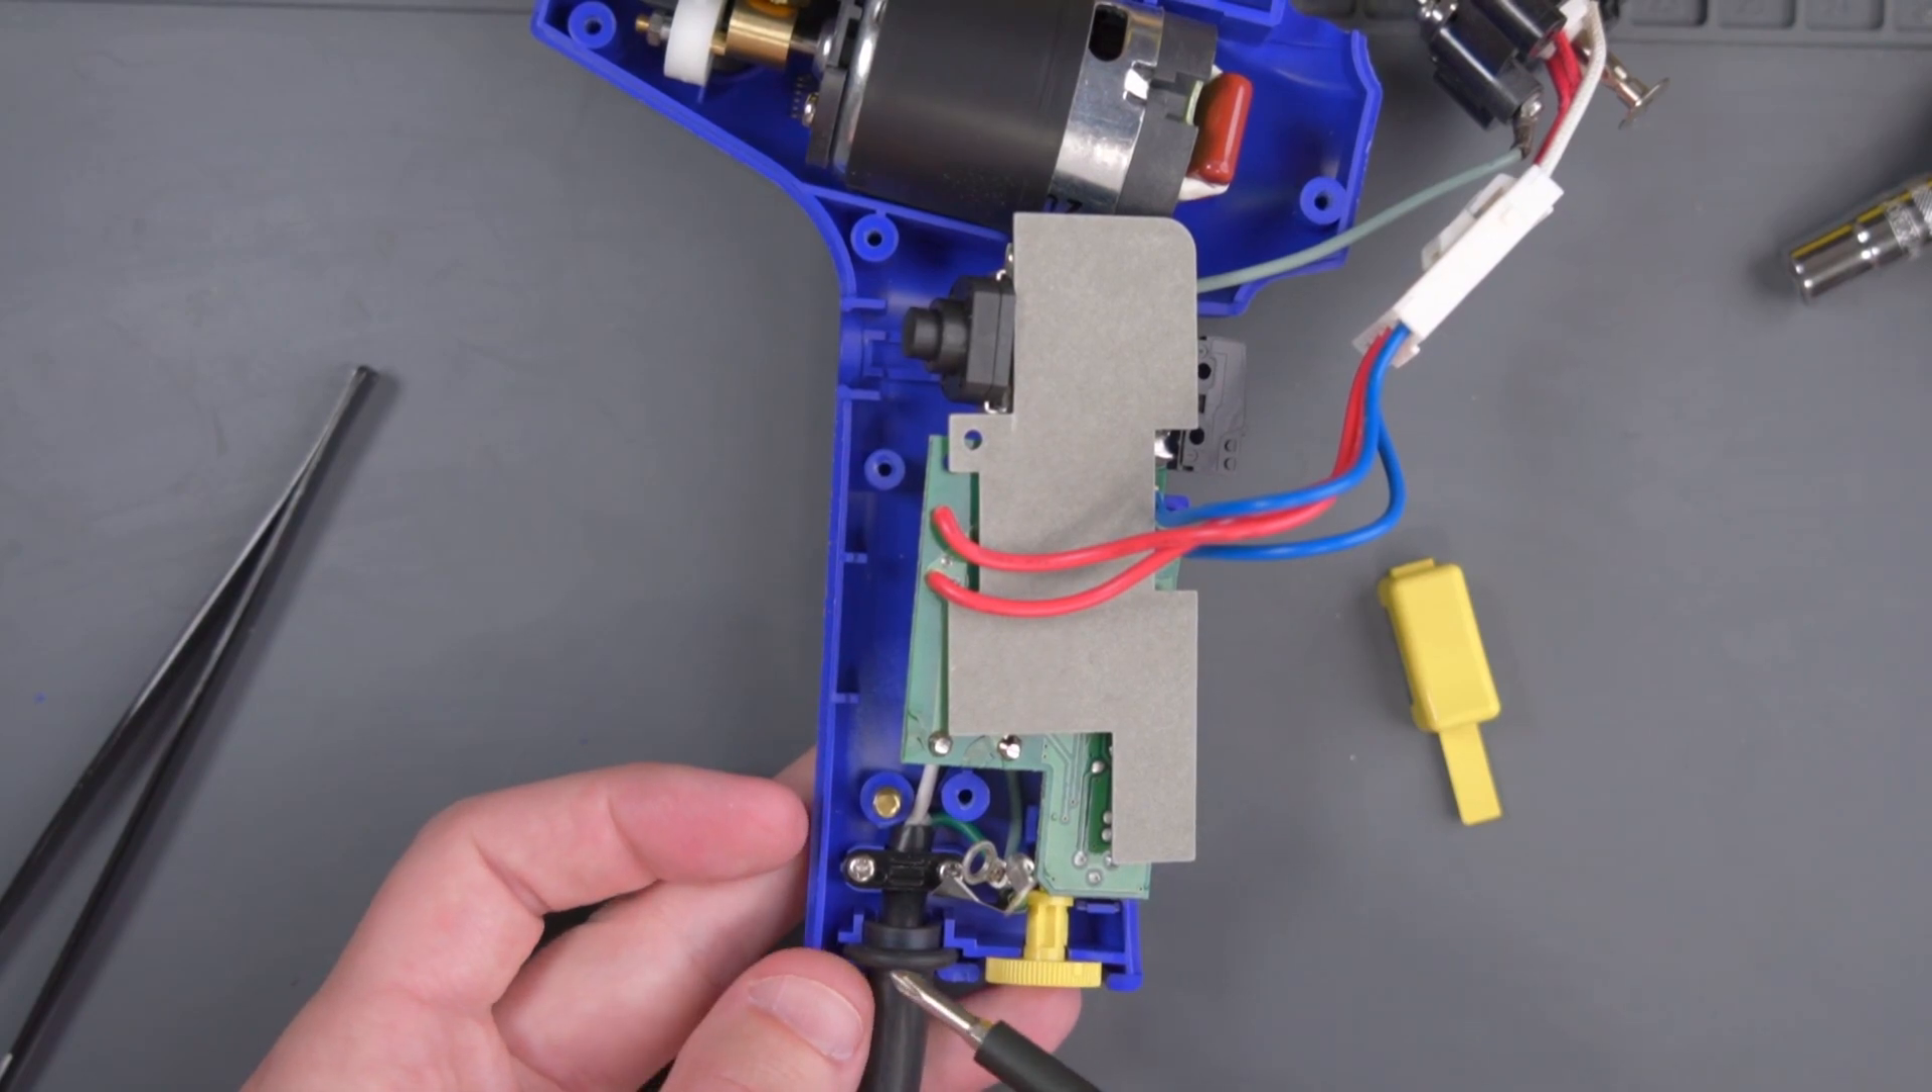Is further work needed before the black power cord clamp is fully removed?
Yes.